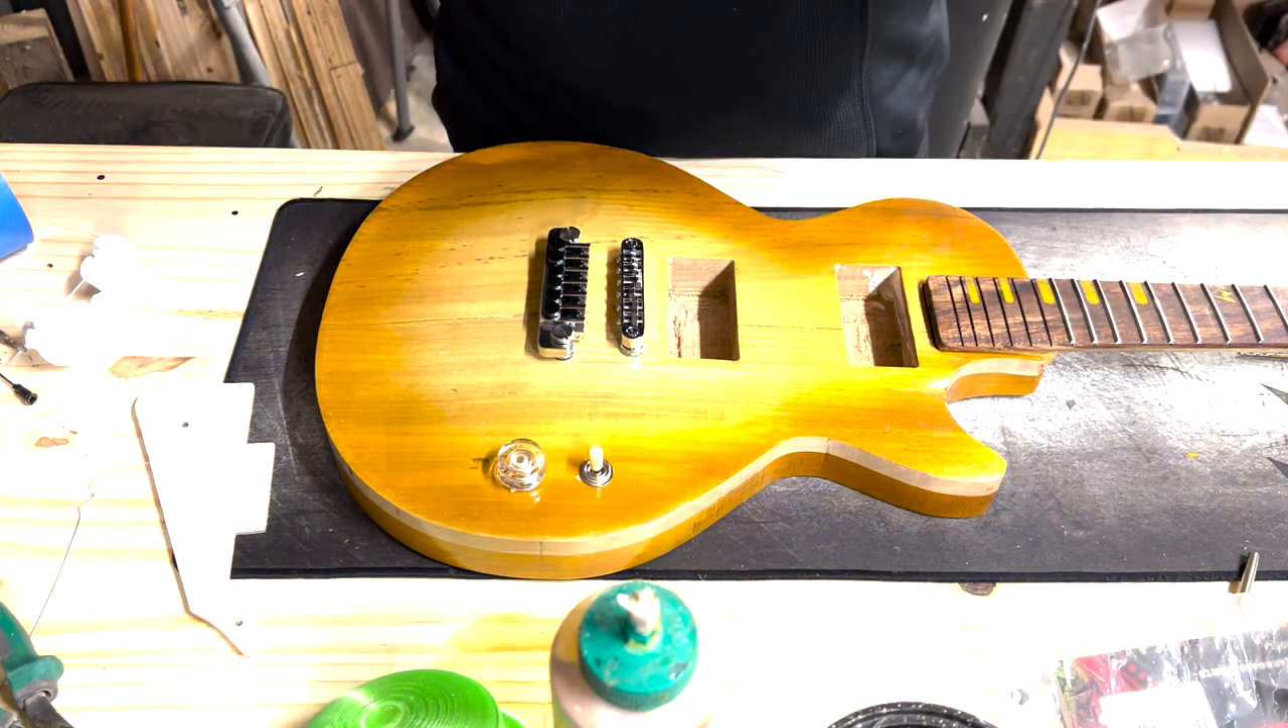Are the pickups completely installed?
No.